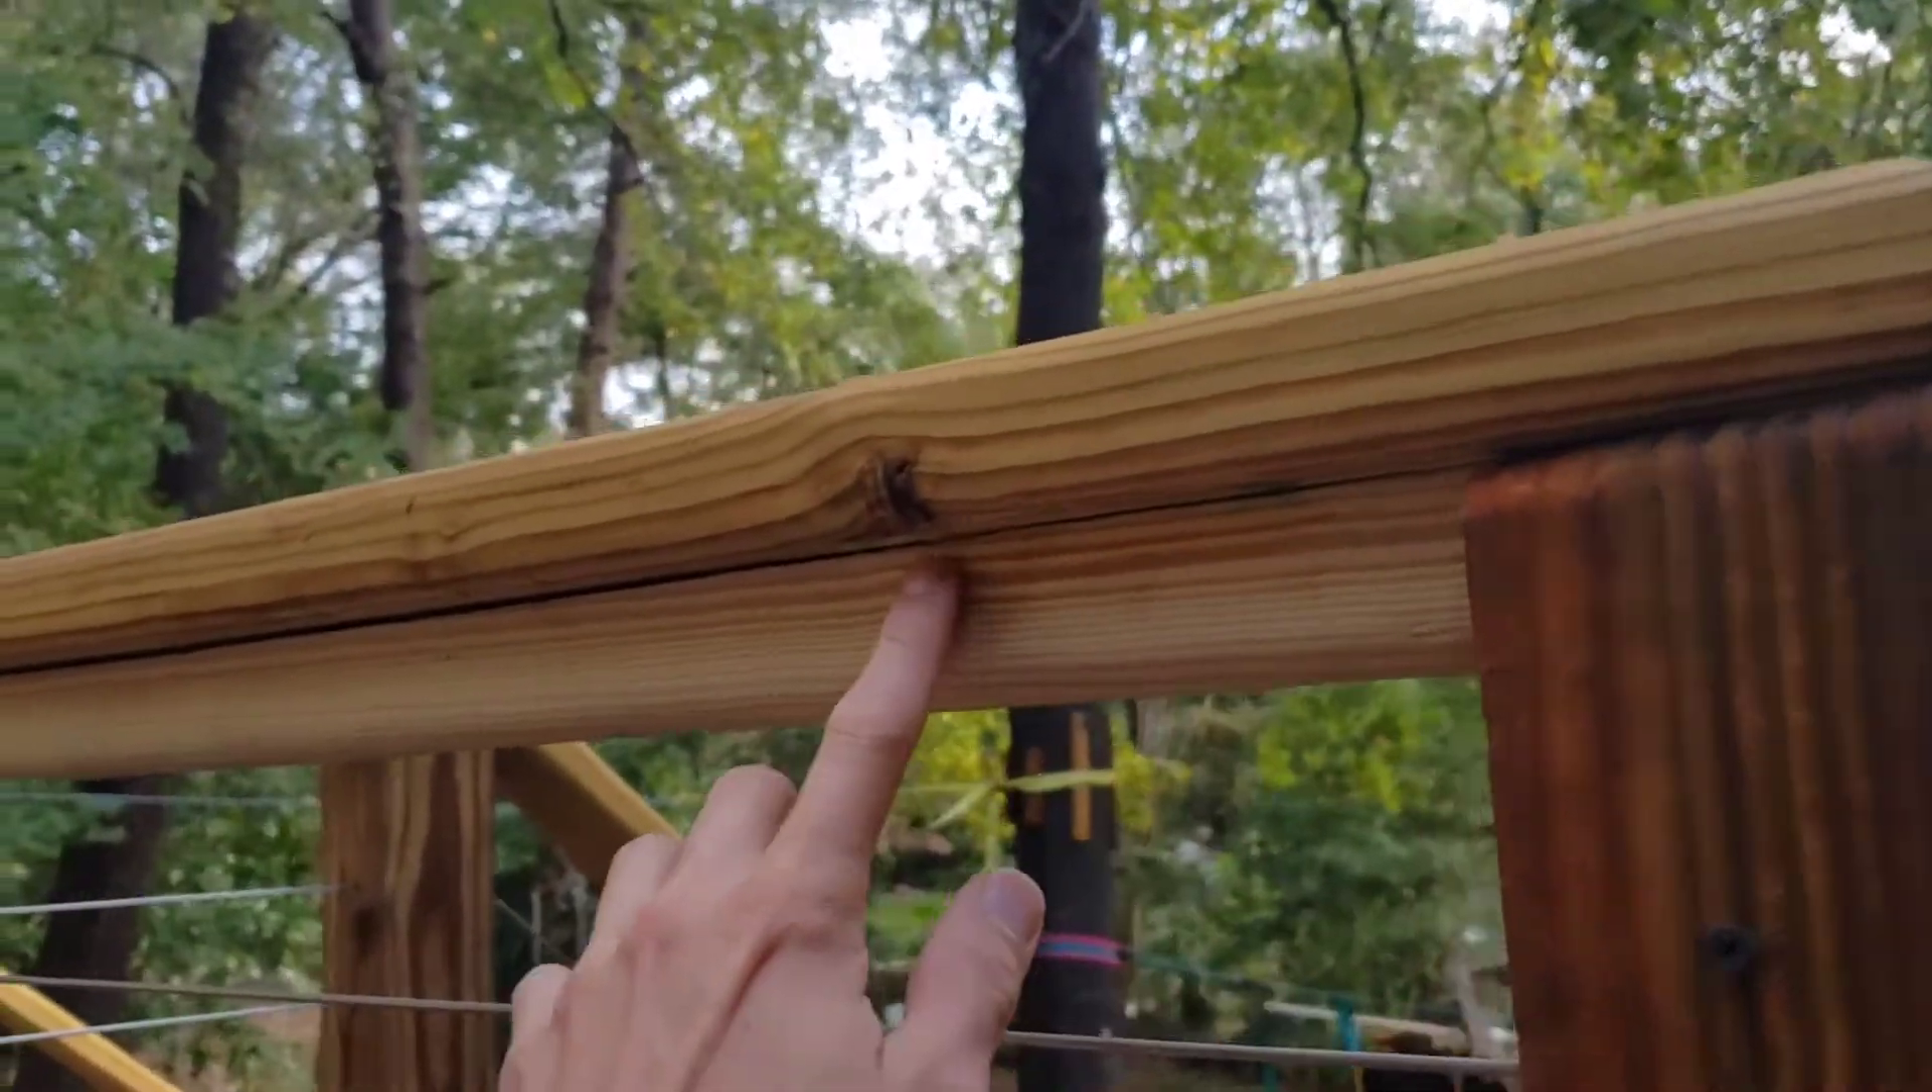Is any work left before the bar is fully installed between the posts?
No.